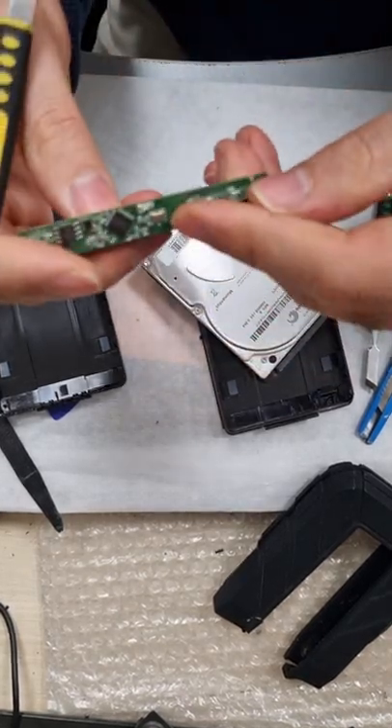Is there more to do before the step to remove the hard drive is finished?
No.